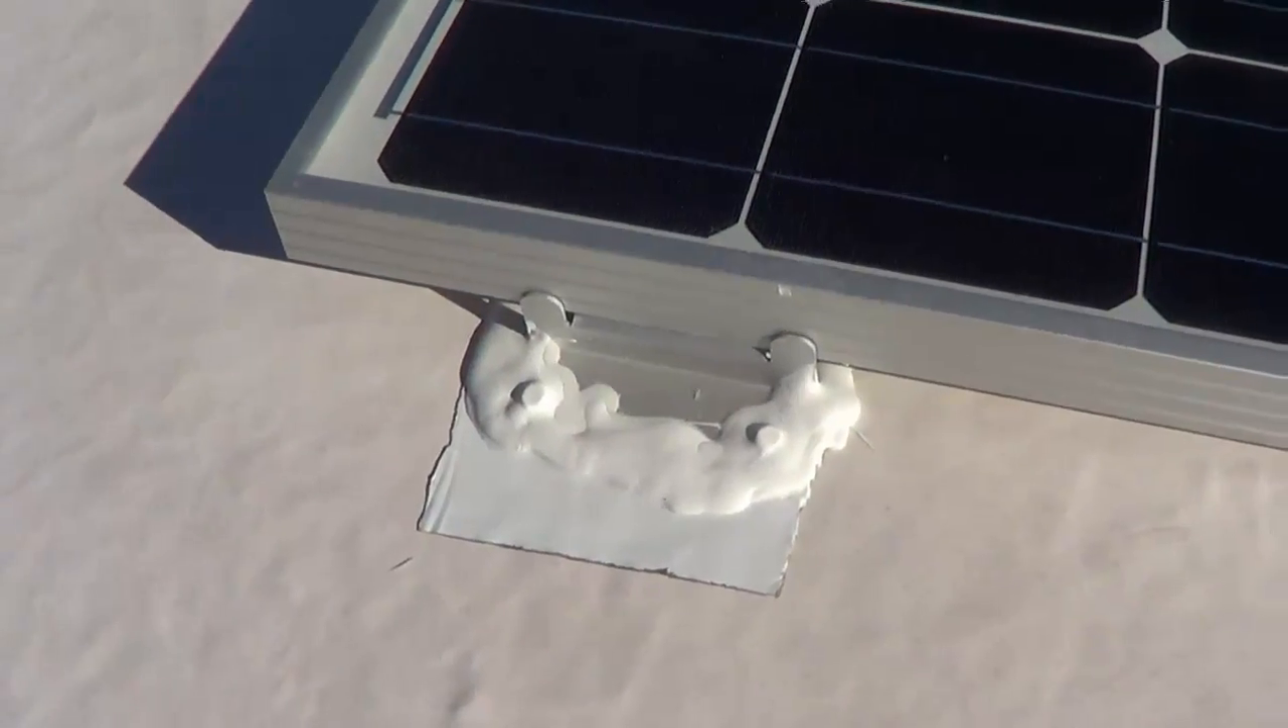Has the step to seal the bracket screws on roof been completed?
Yes.